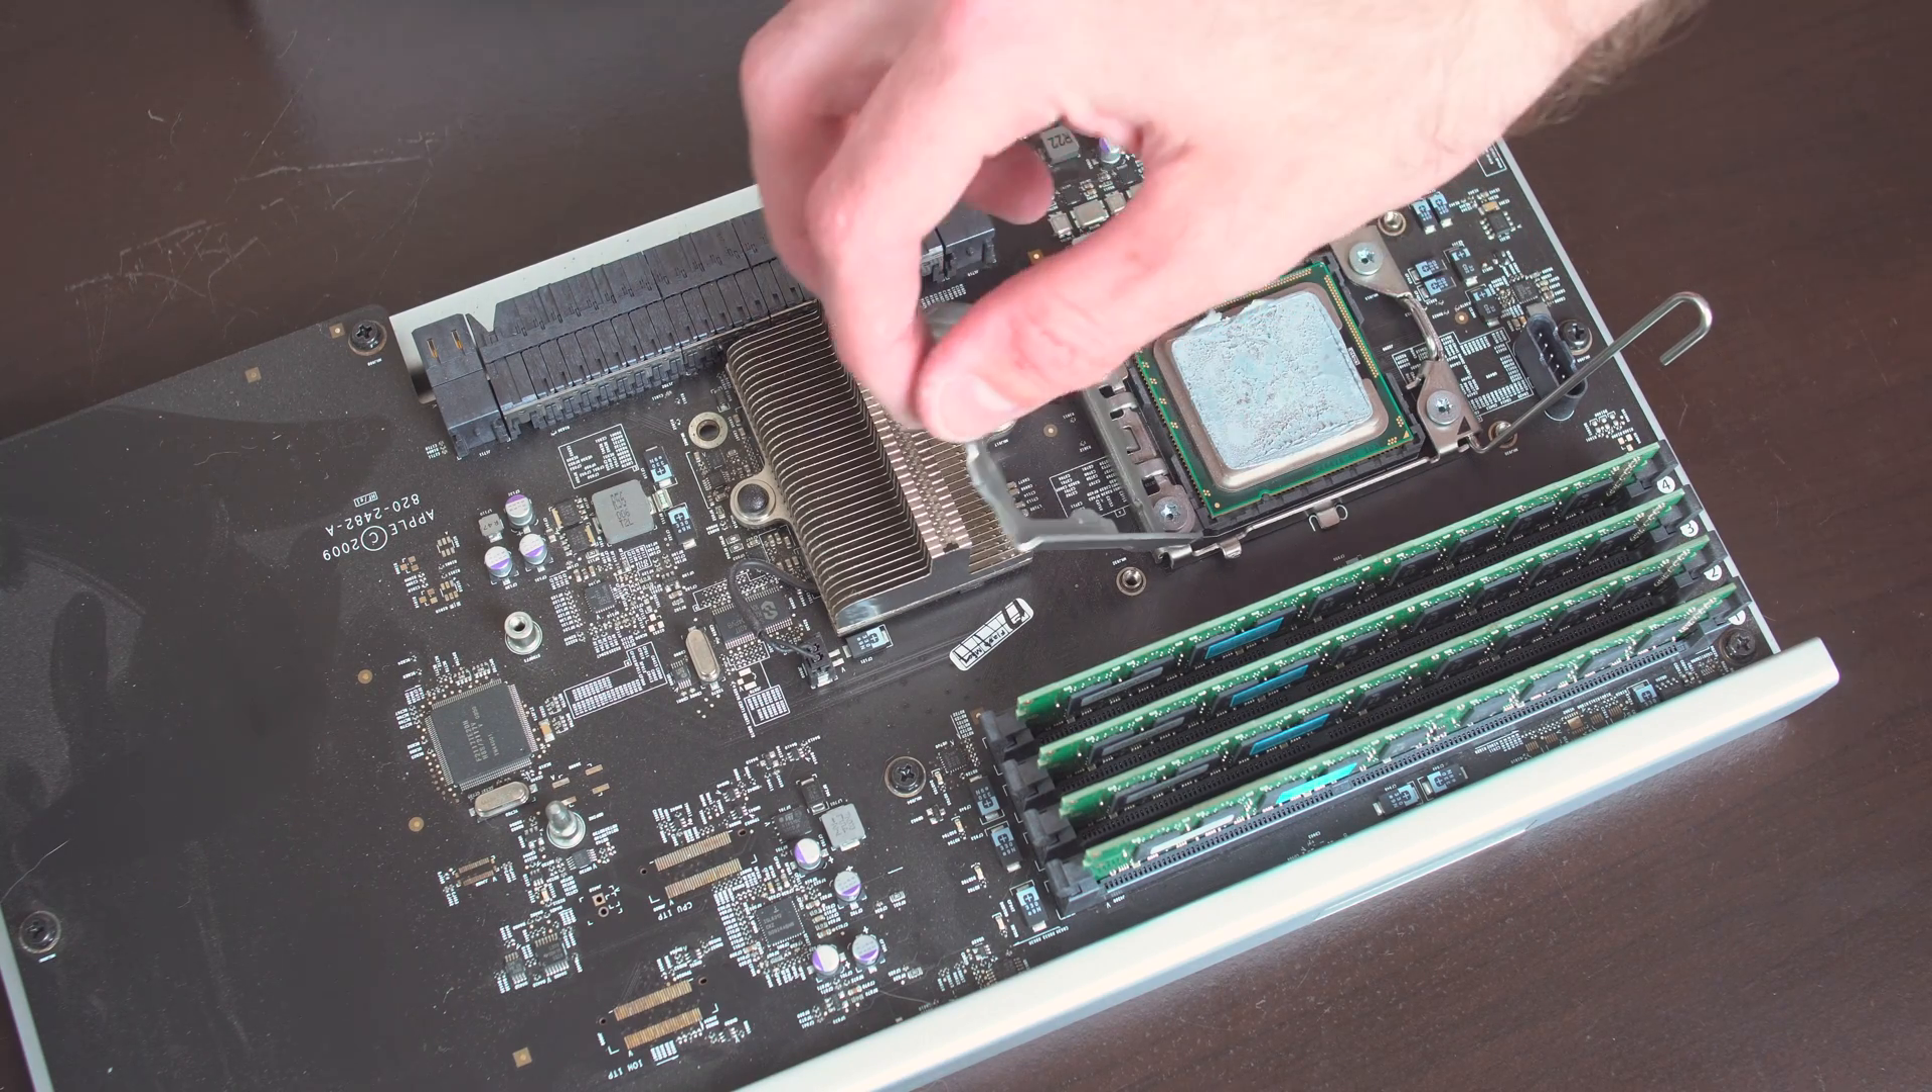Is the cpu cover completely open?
Yes.